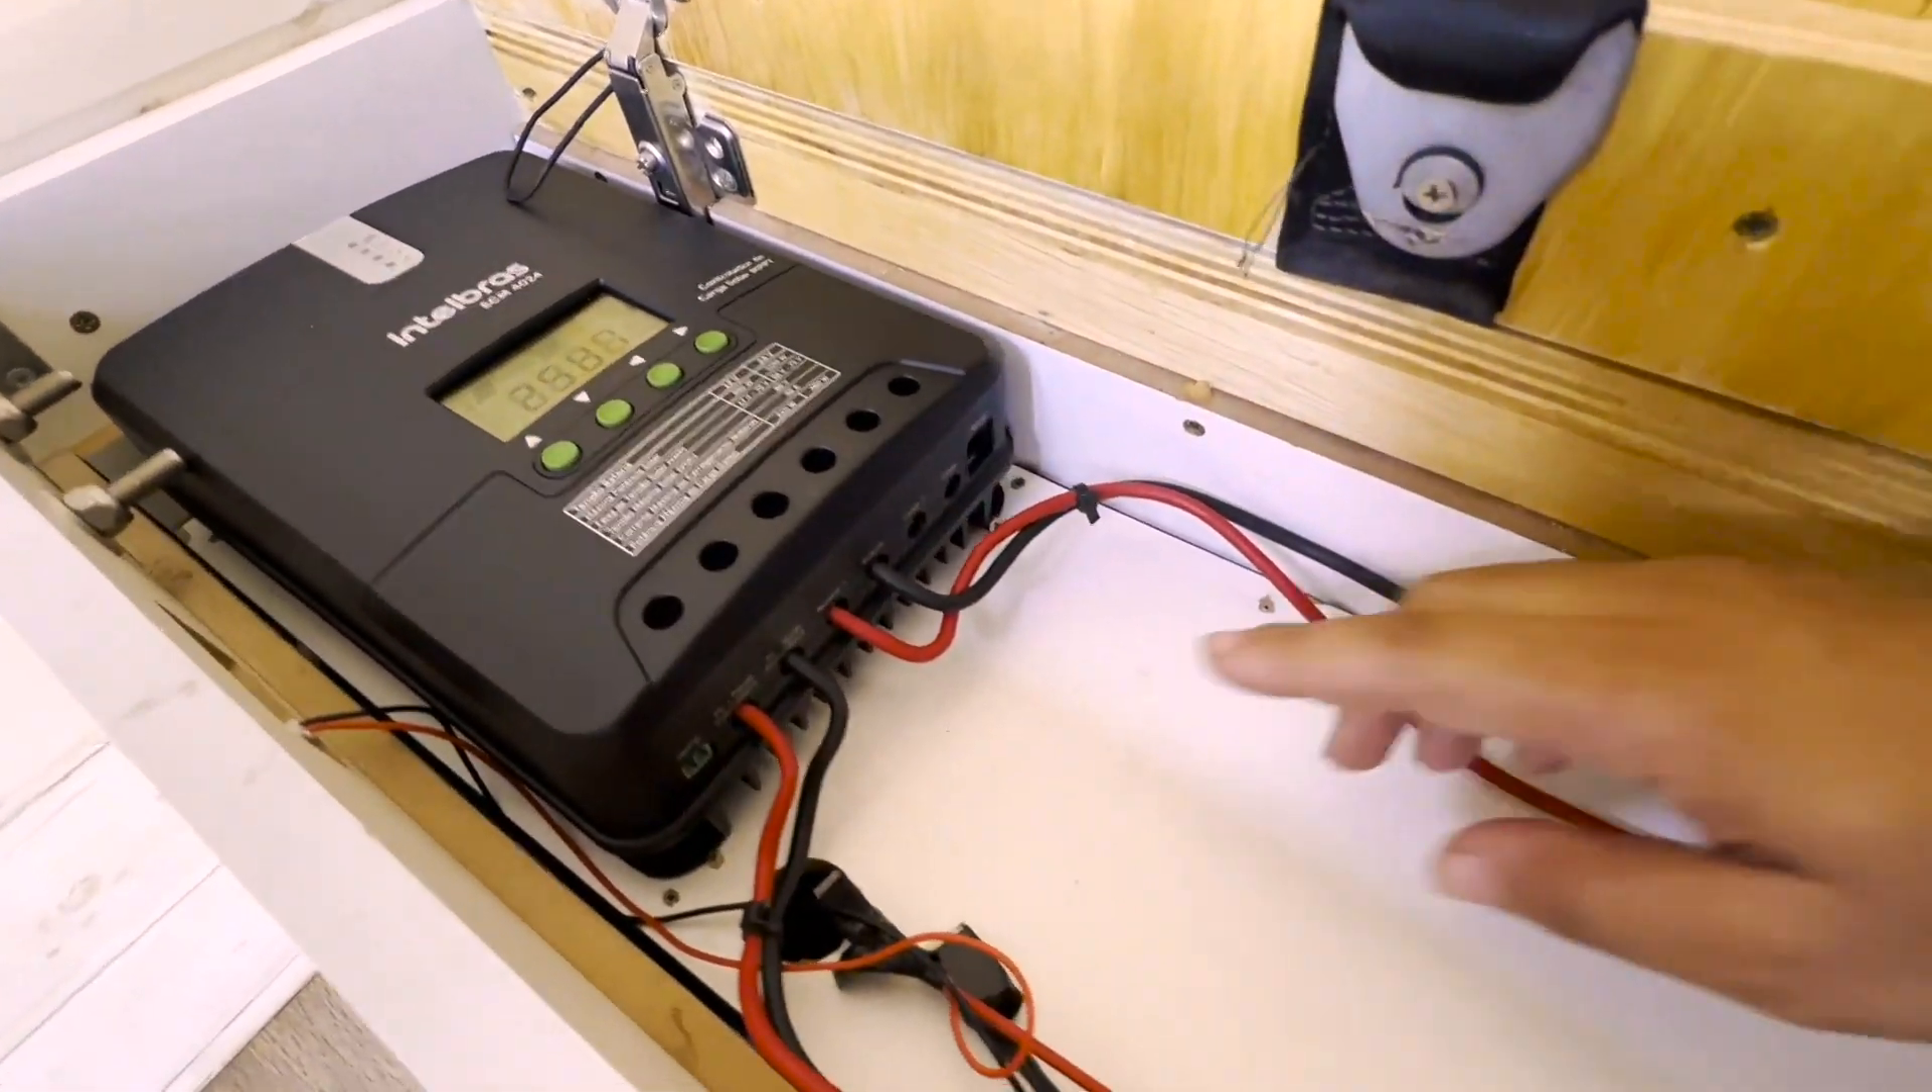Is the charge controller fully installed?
Yes.